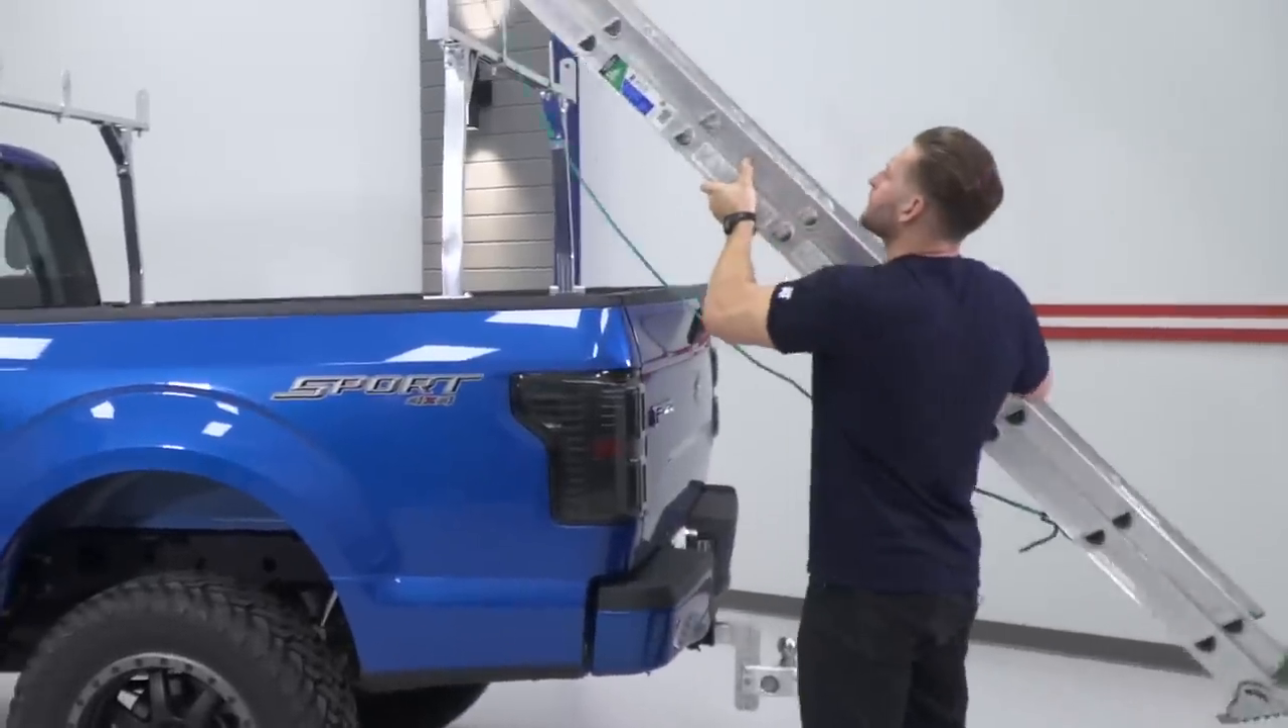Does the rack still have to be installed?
No.